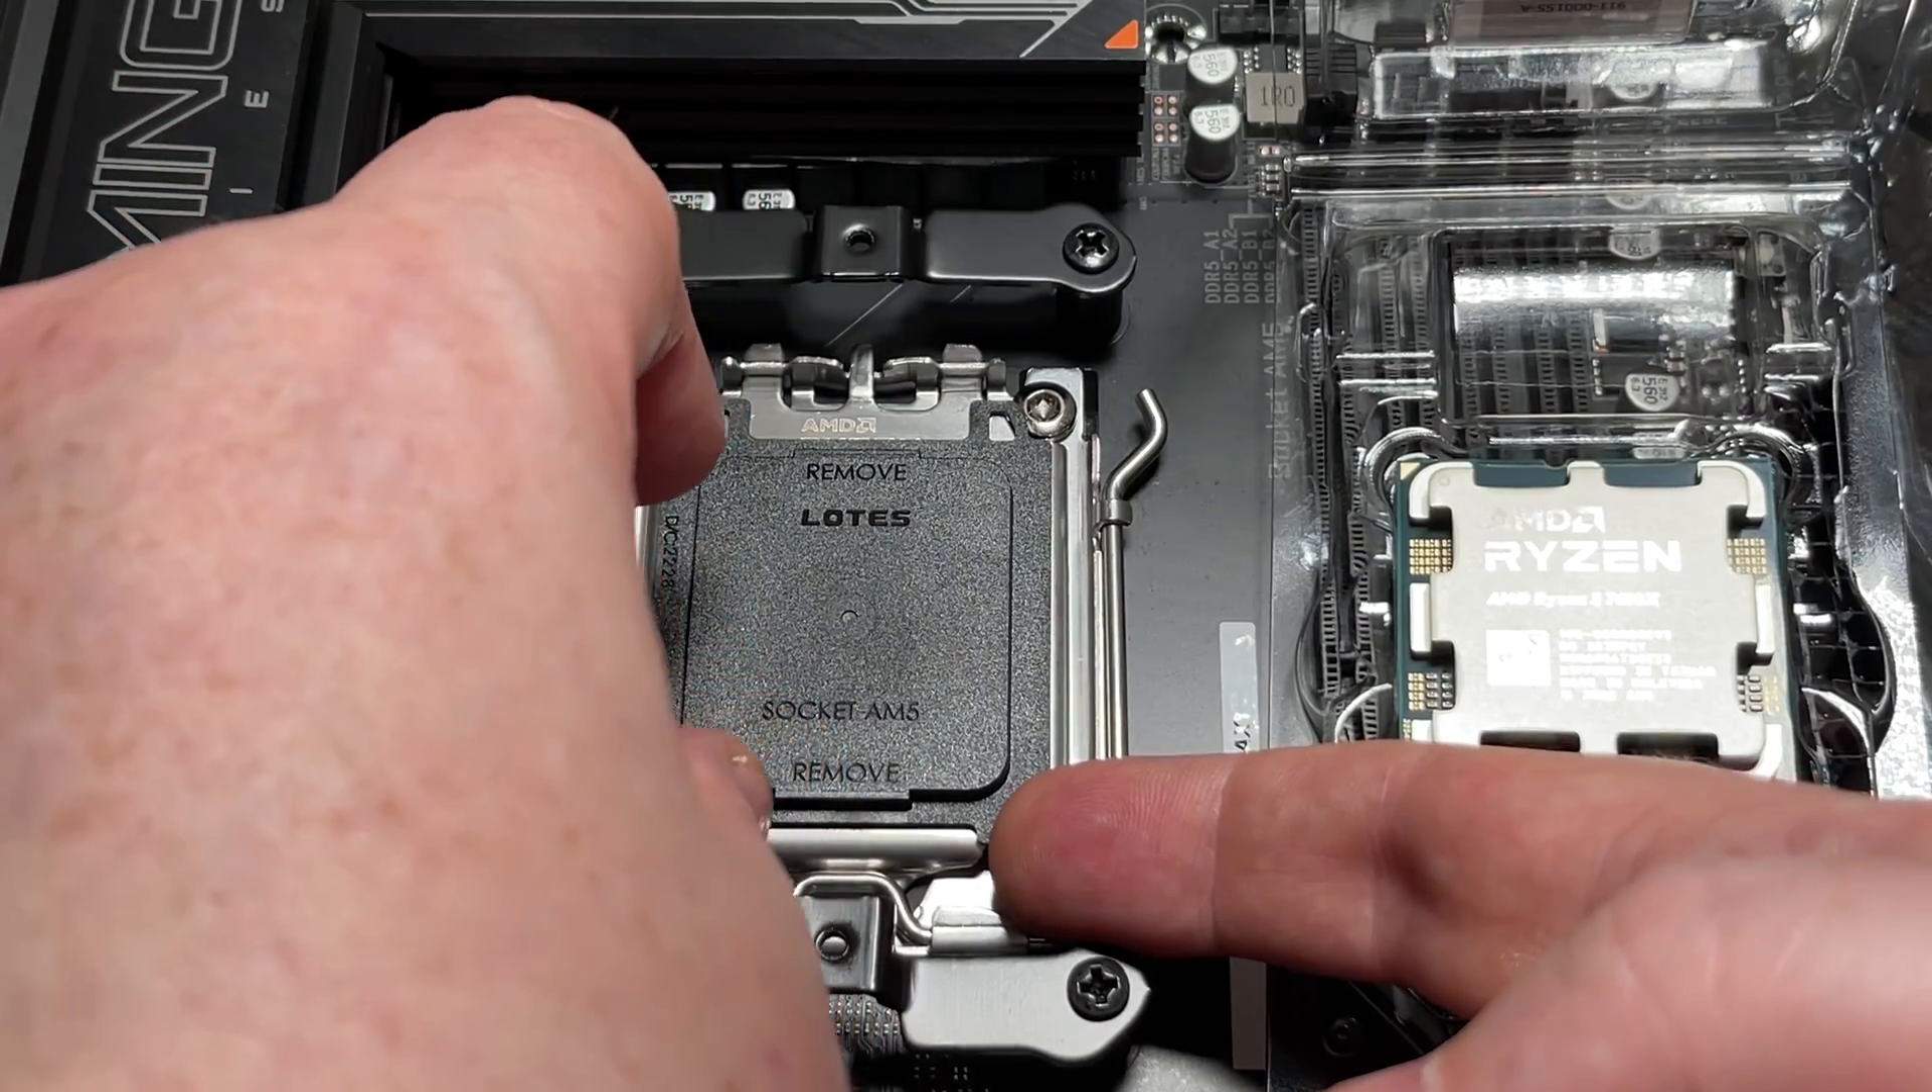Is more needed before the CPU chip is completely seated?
Yes.